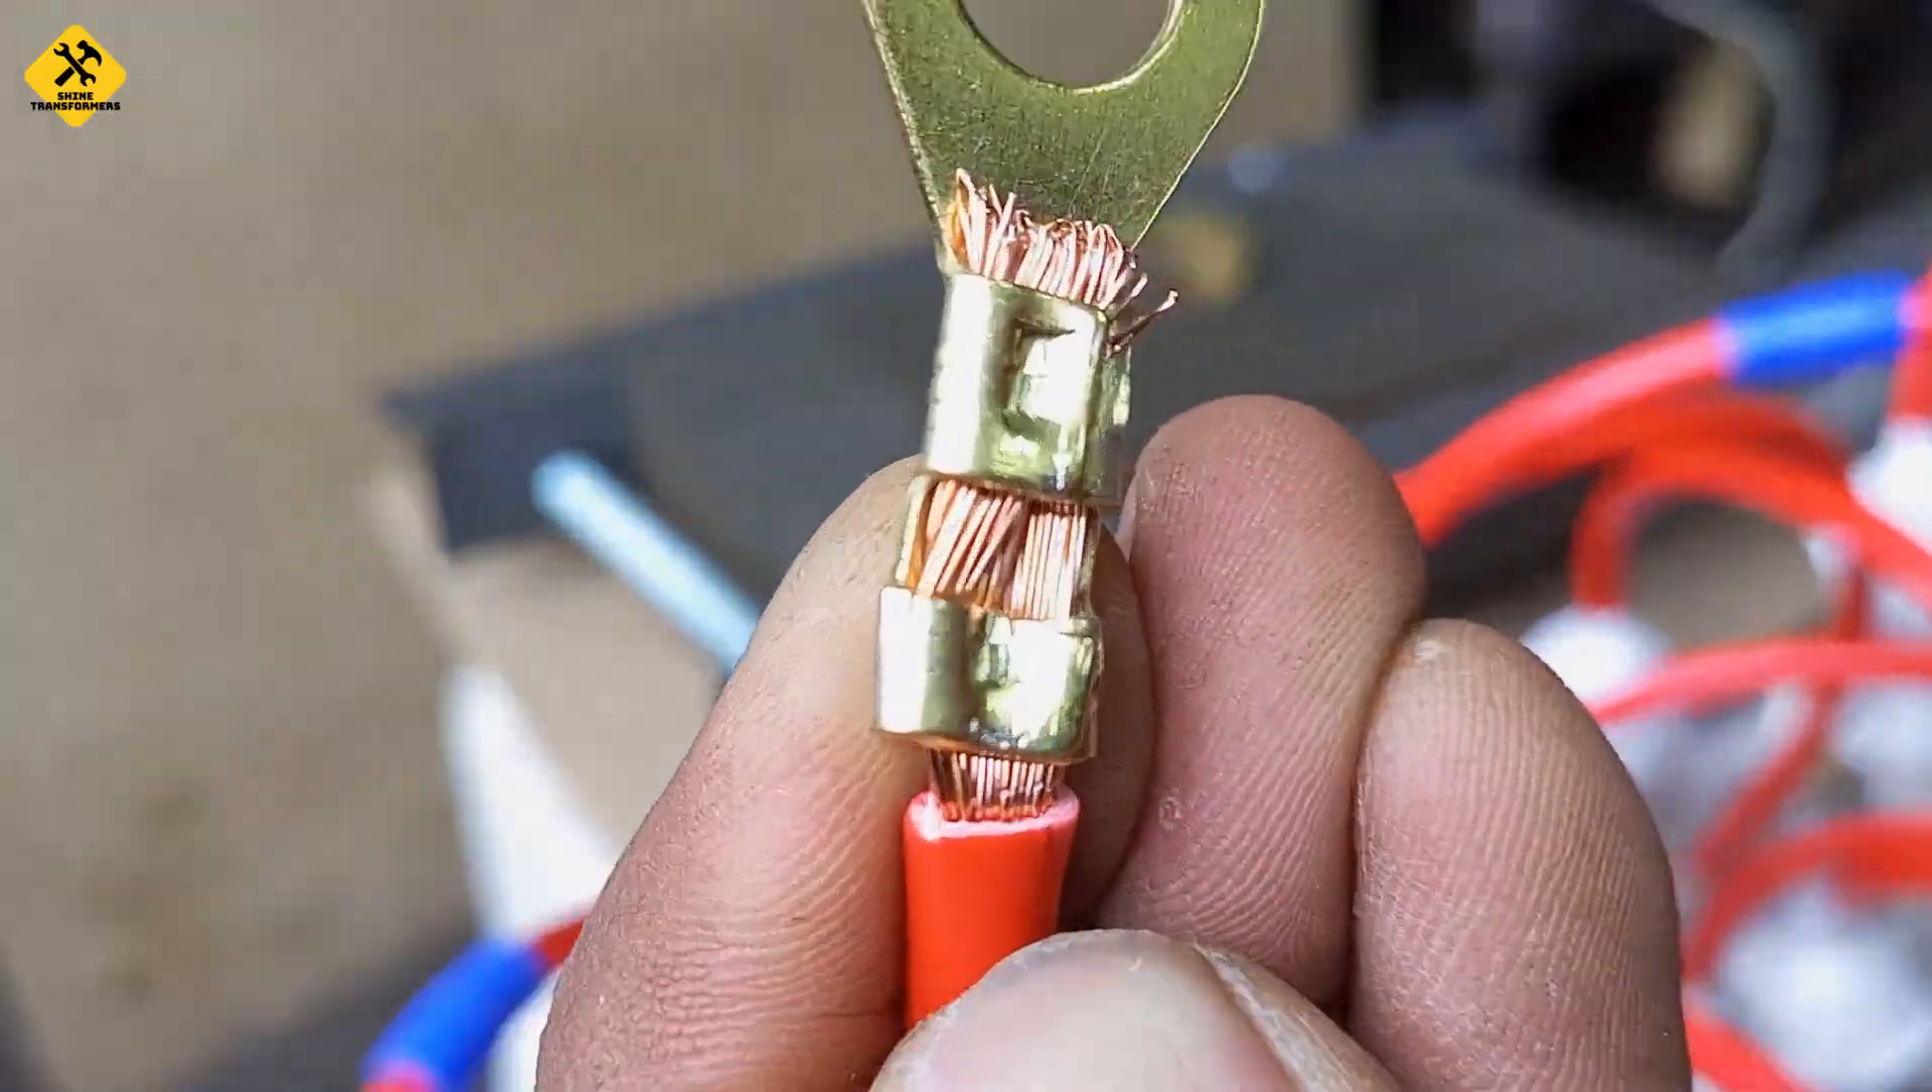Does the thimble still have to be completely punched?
No.